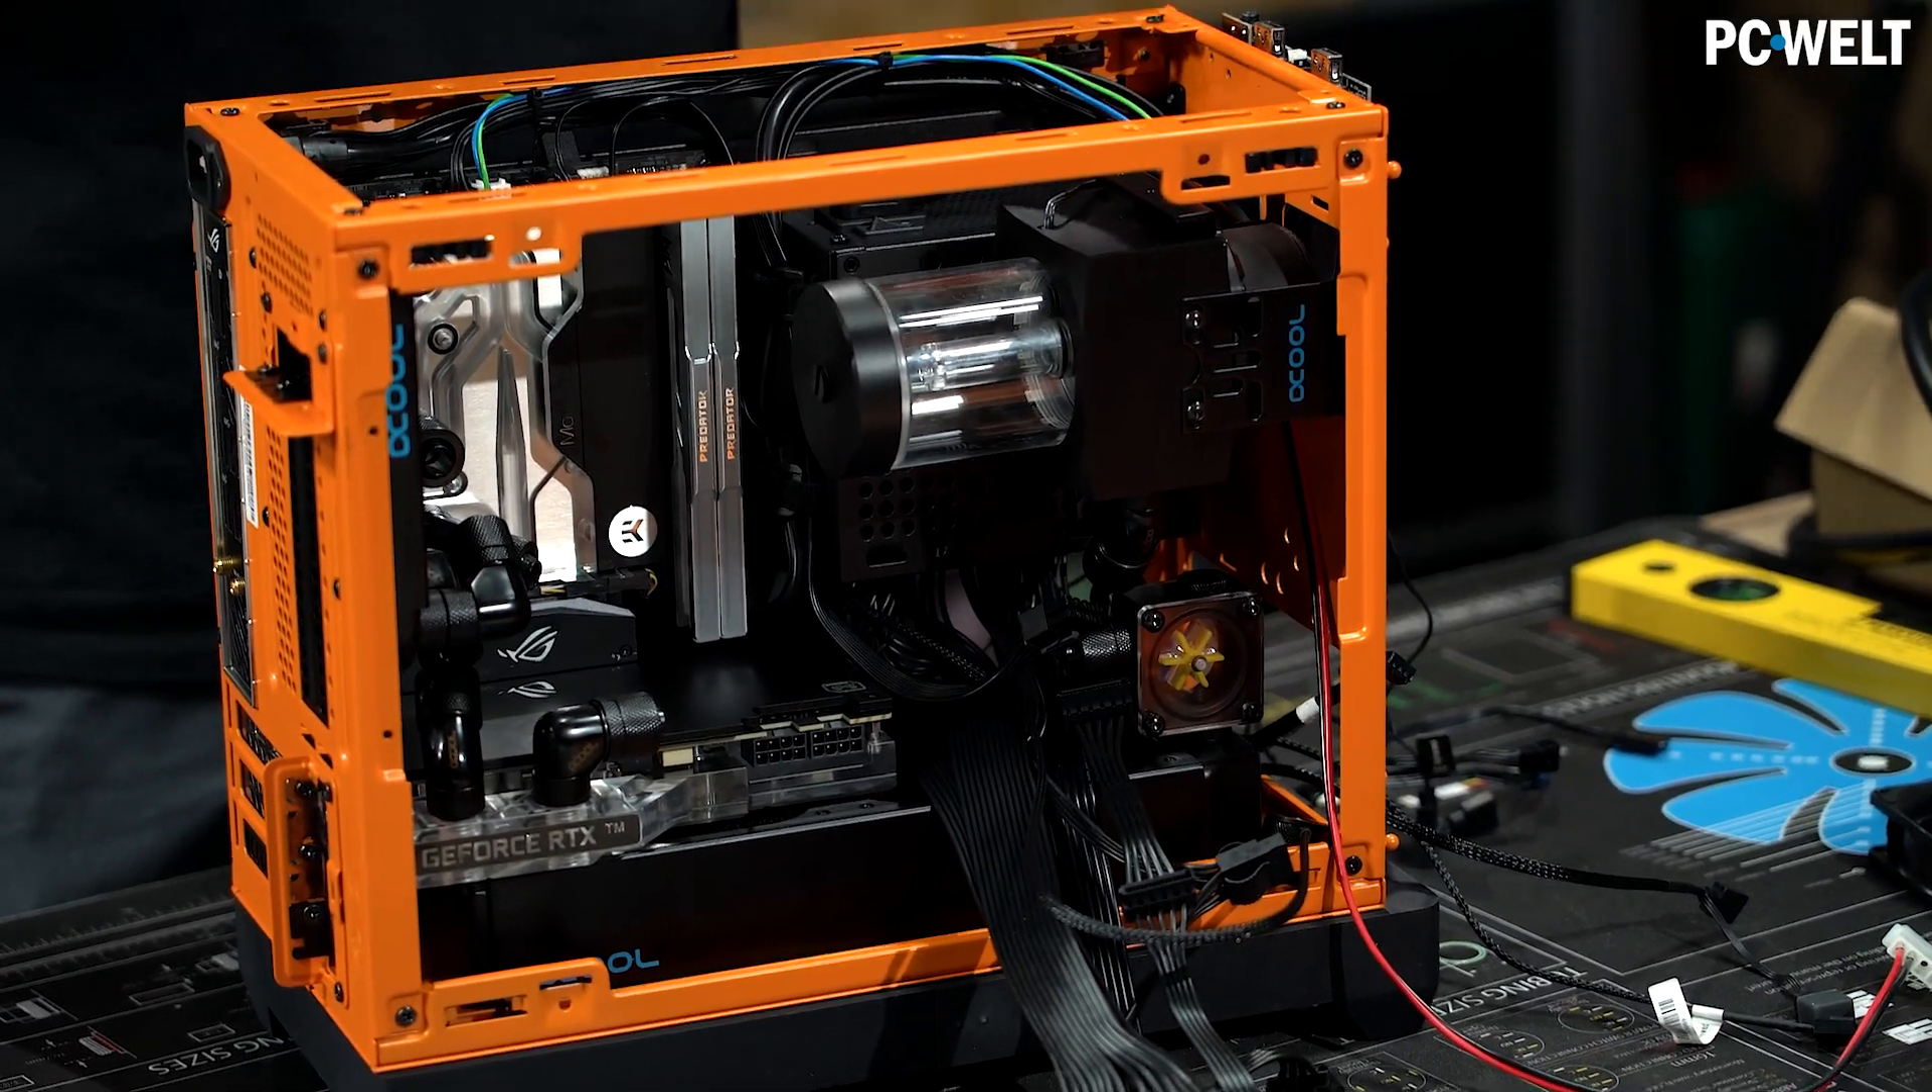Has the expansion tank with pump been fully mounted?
Yes.